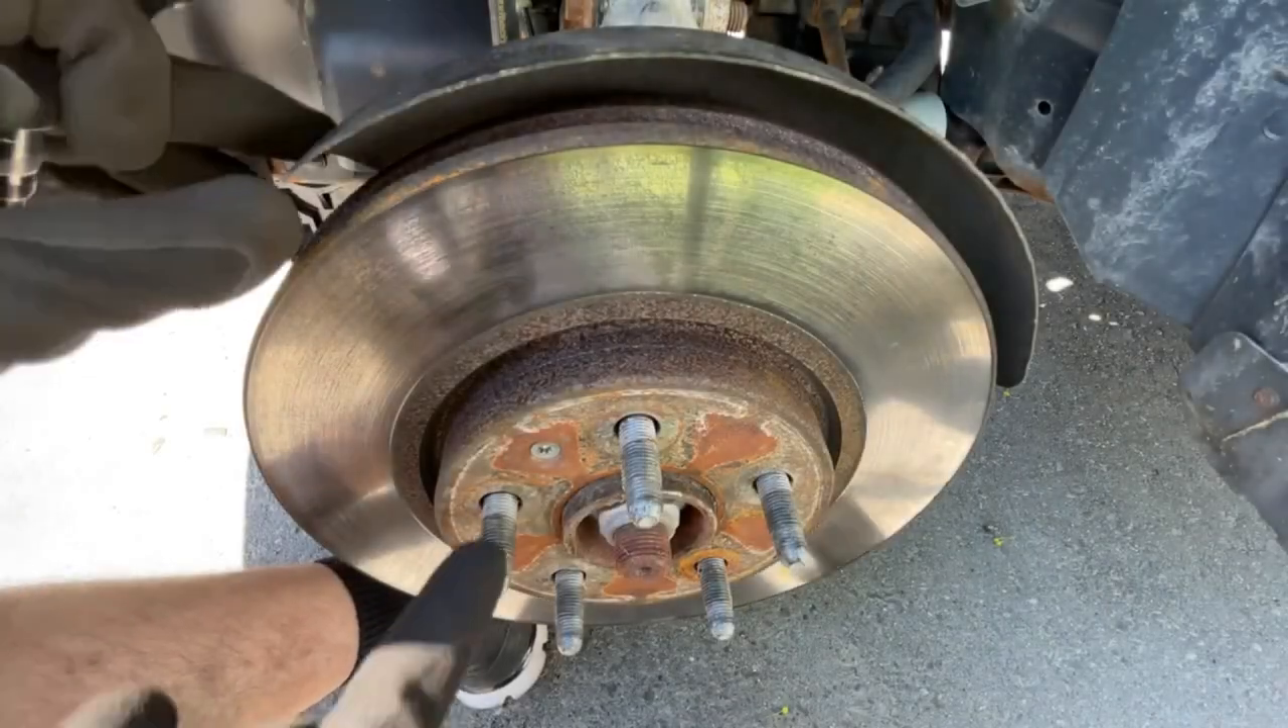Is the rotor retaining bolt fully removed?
No.